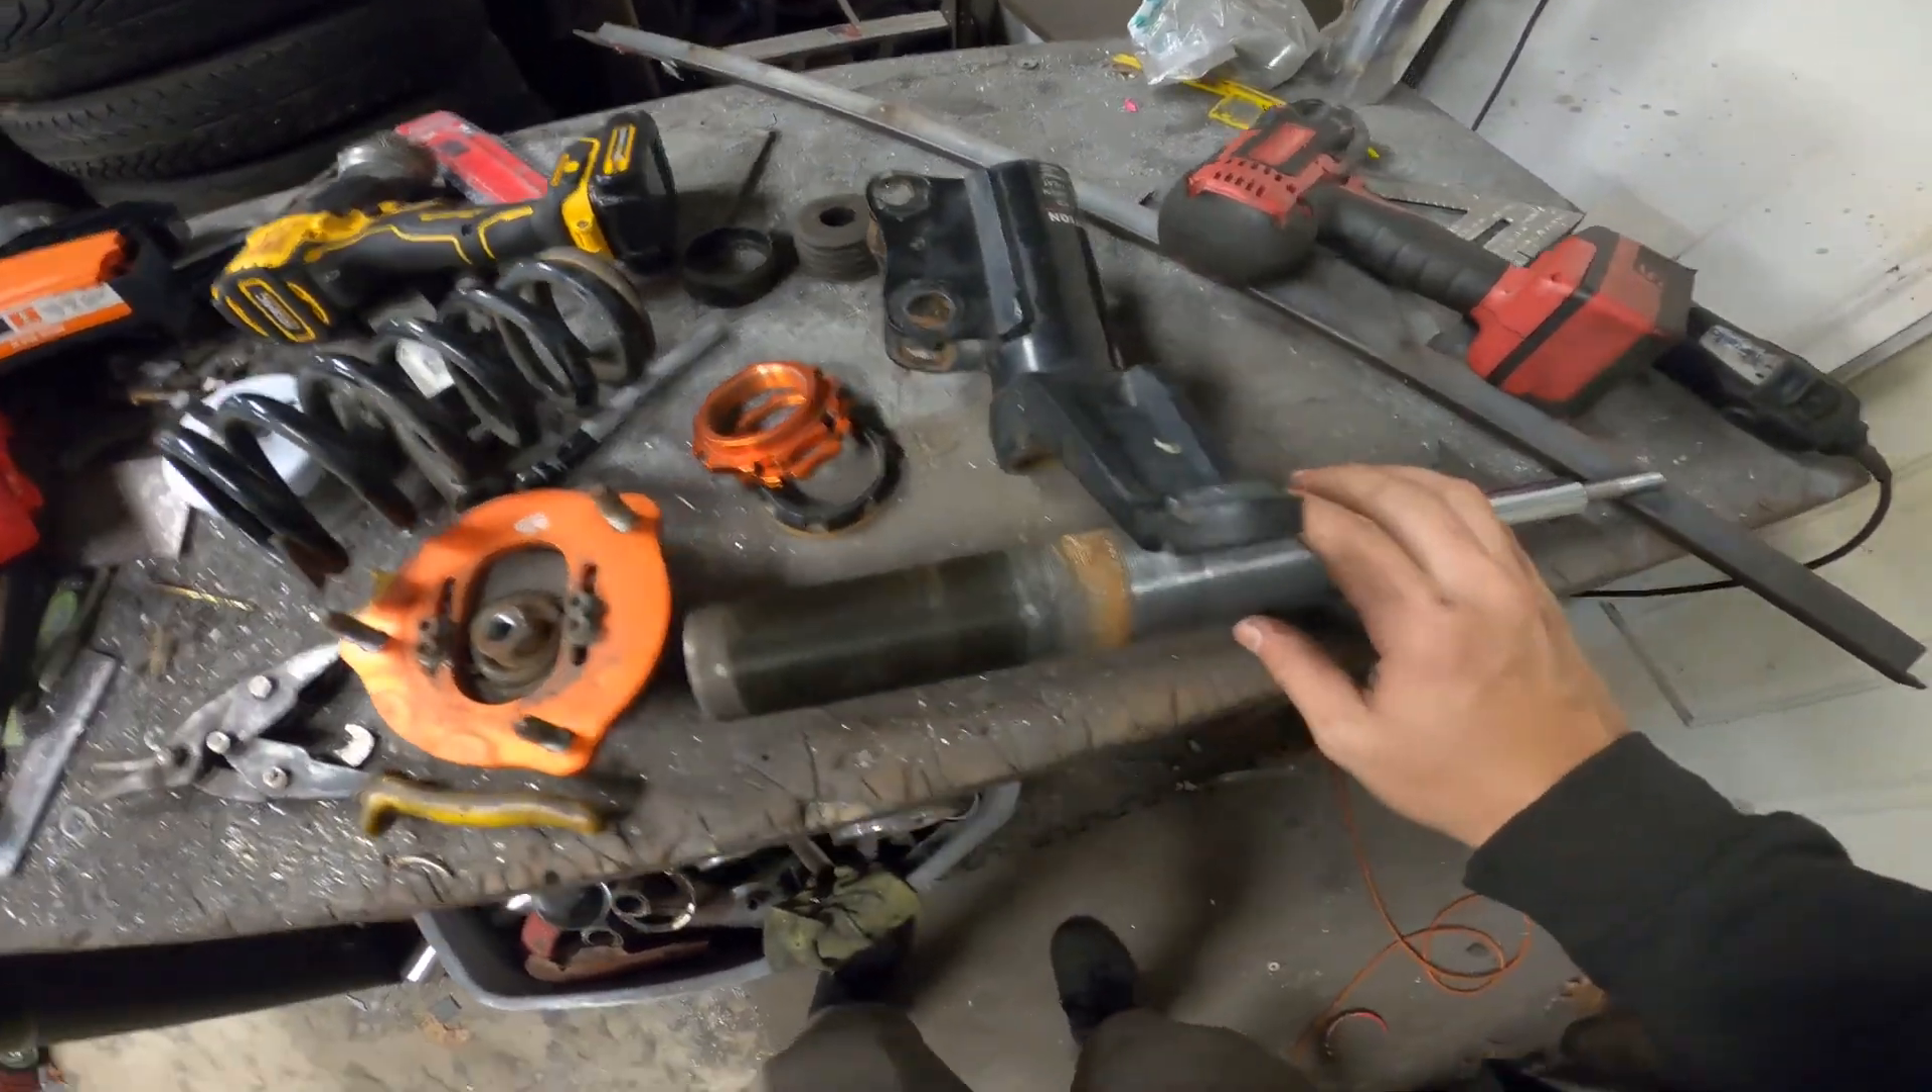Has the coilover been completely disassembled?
Yes.